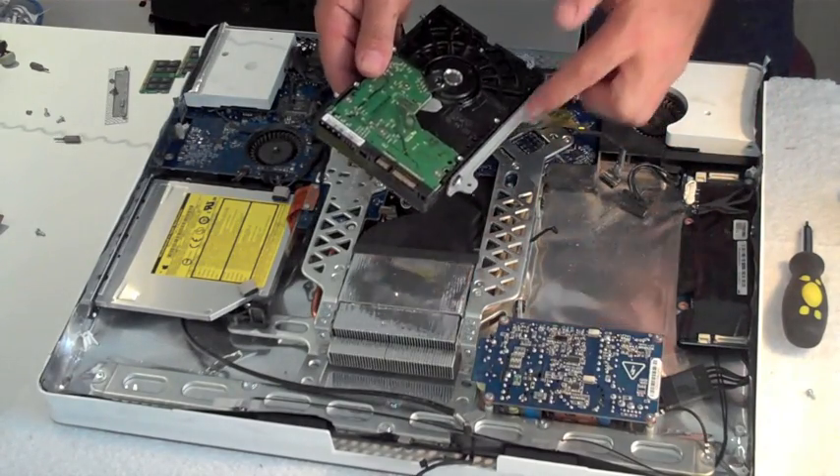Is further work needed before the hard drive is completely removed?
No.